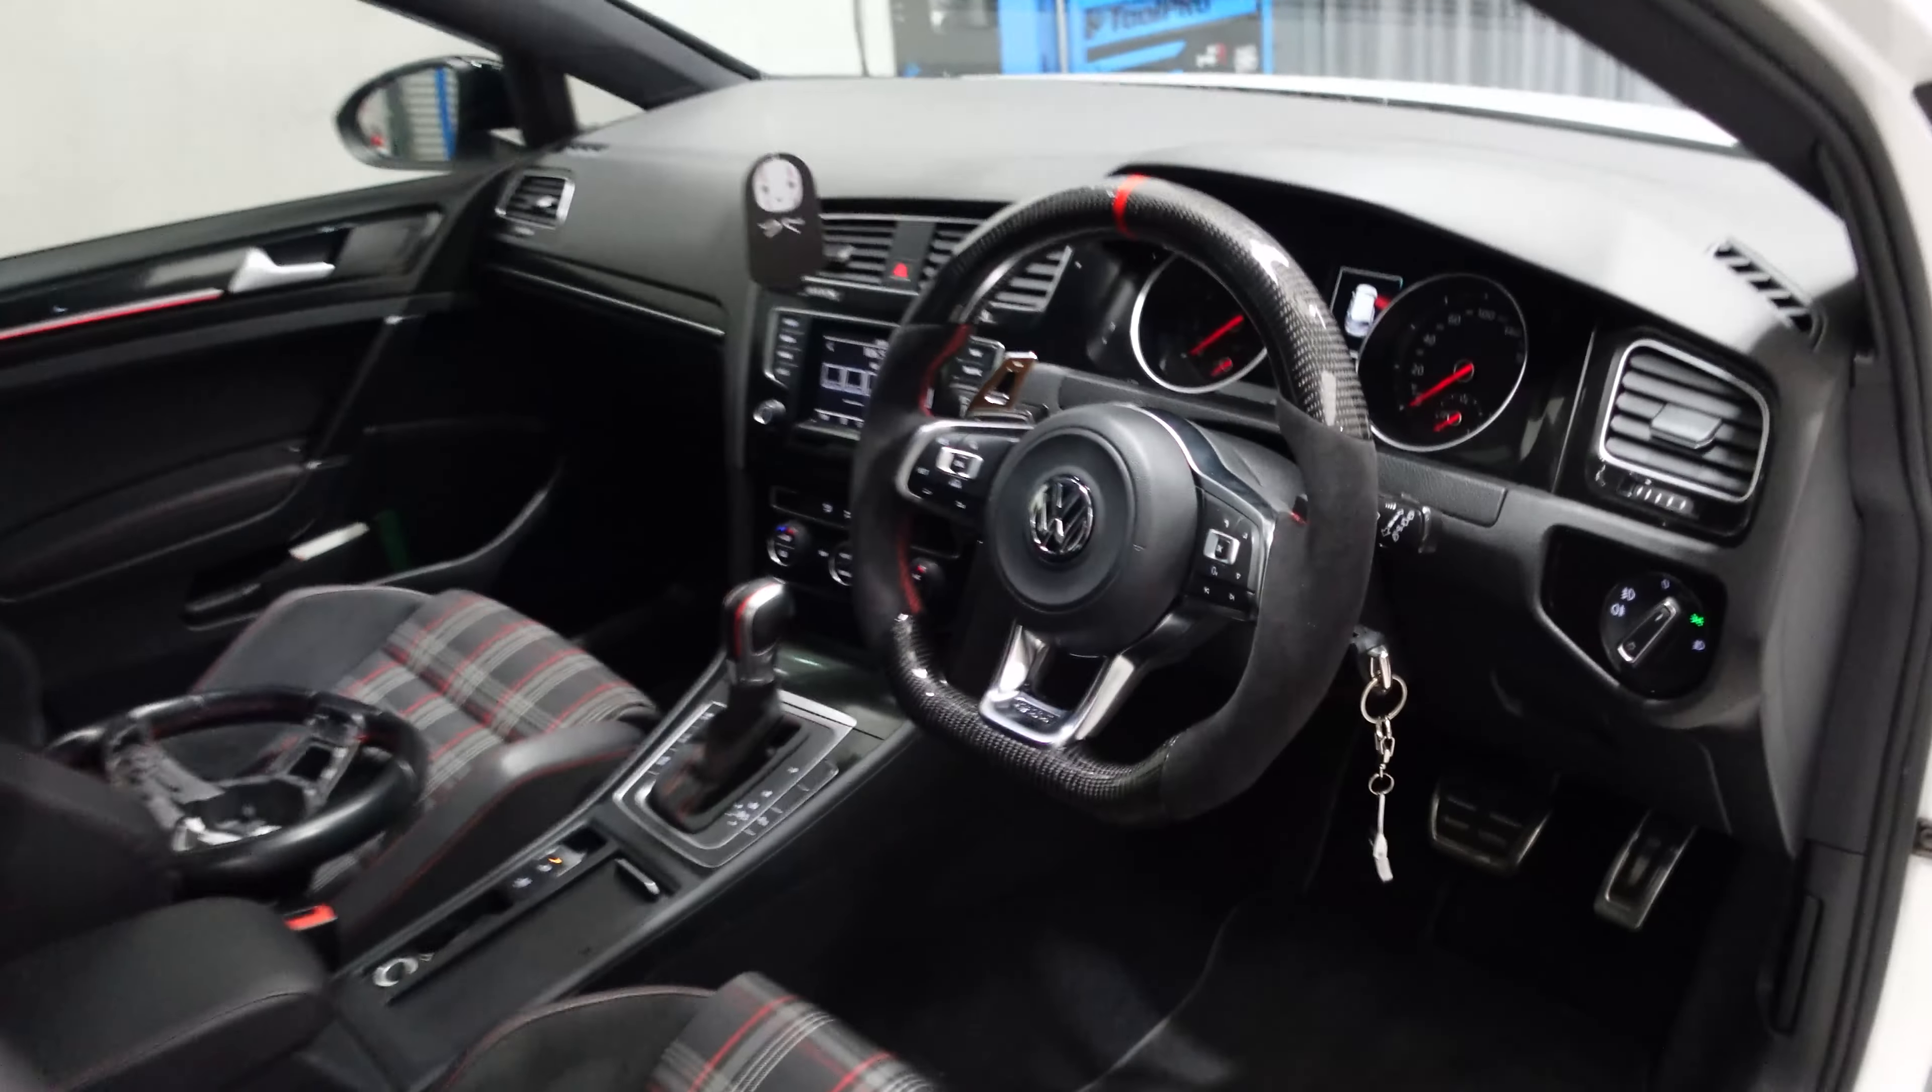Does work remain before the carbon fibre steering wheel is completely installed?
No.